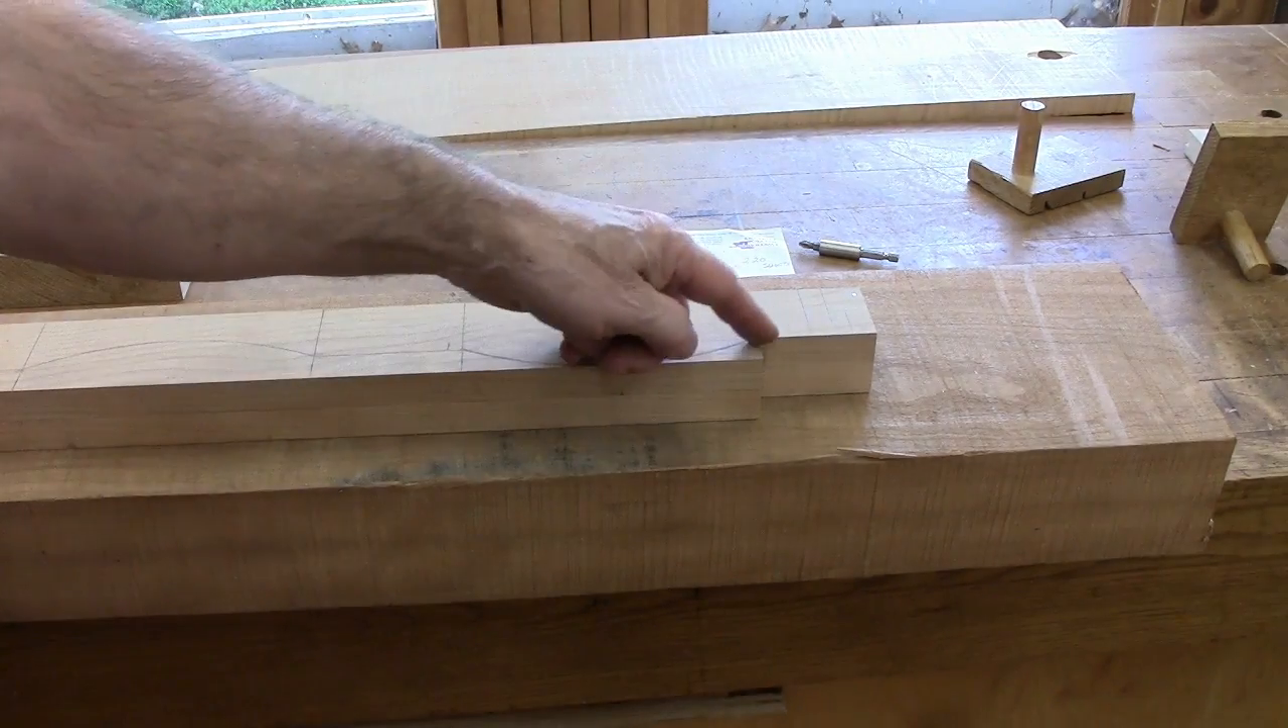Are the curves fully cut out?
No.